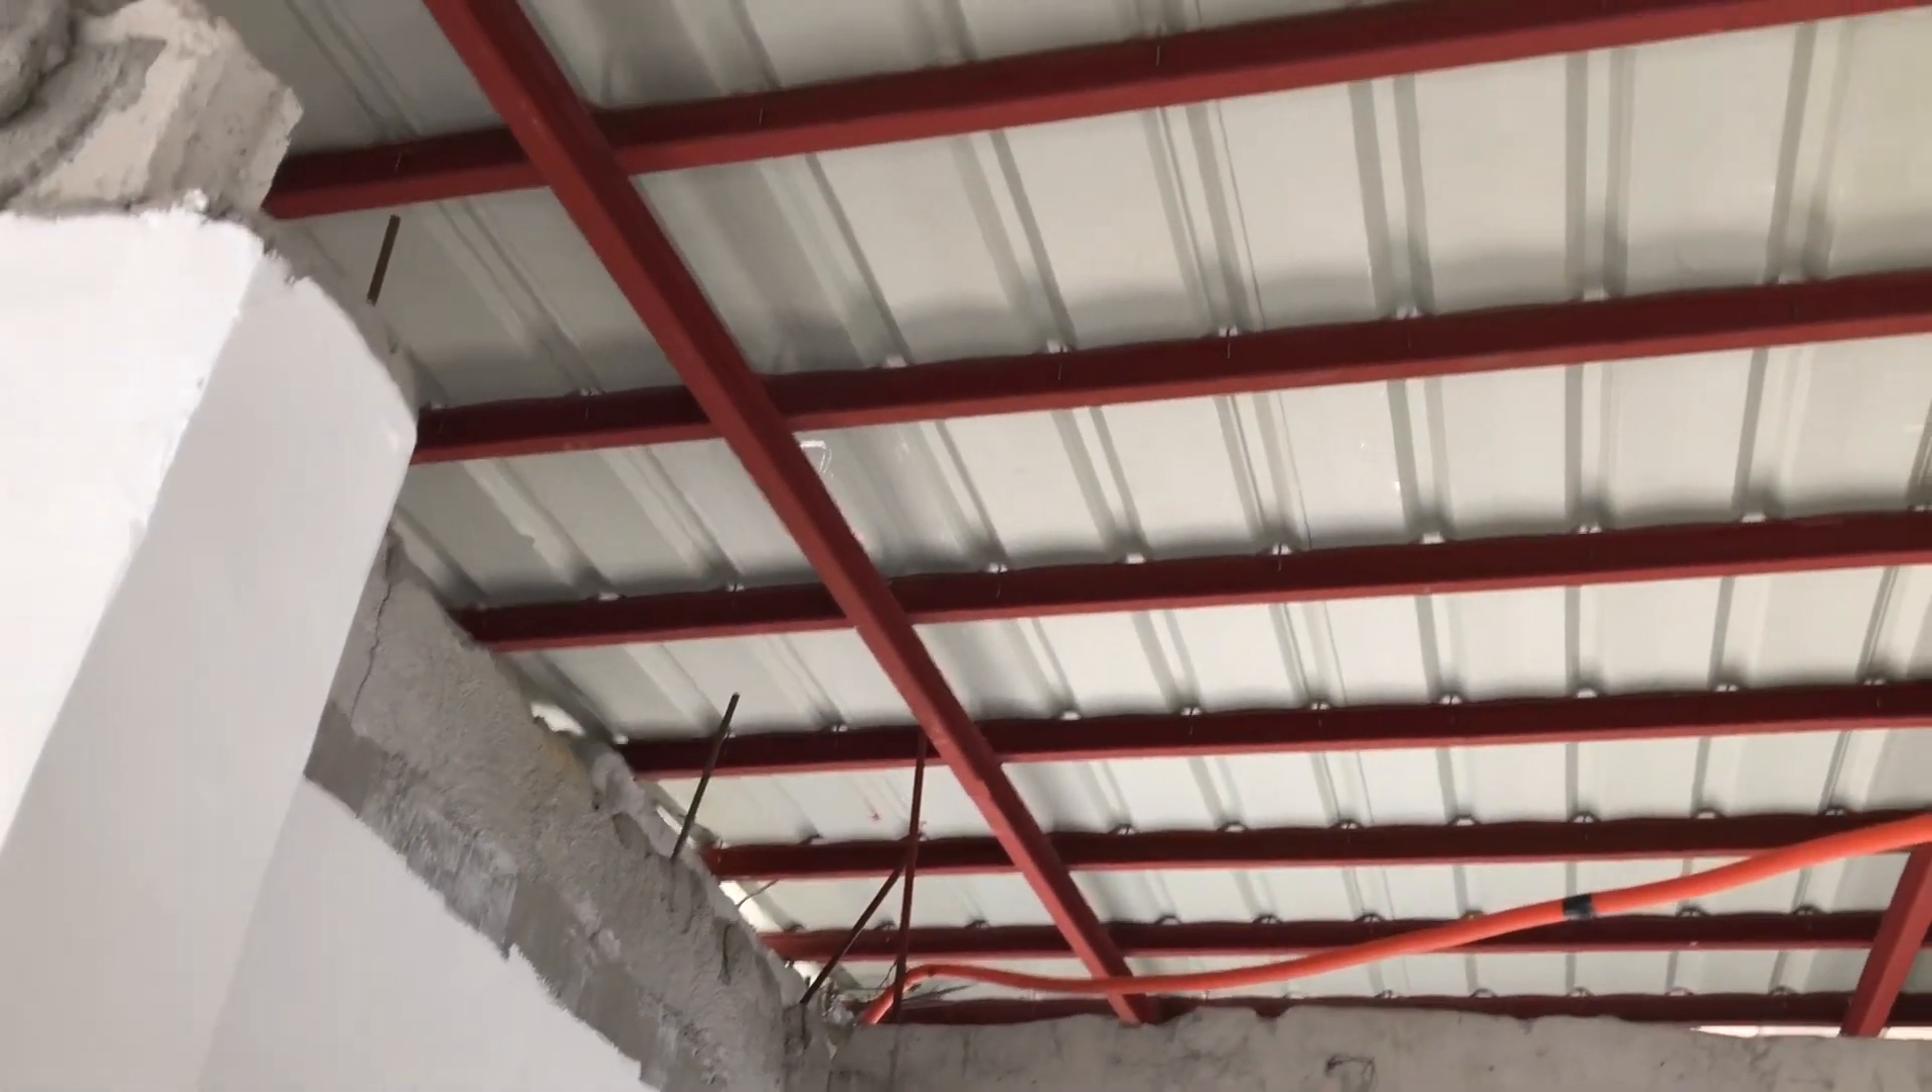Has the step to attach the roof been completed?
Yes.